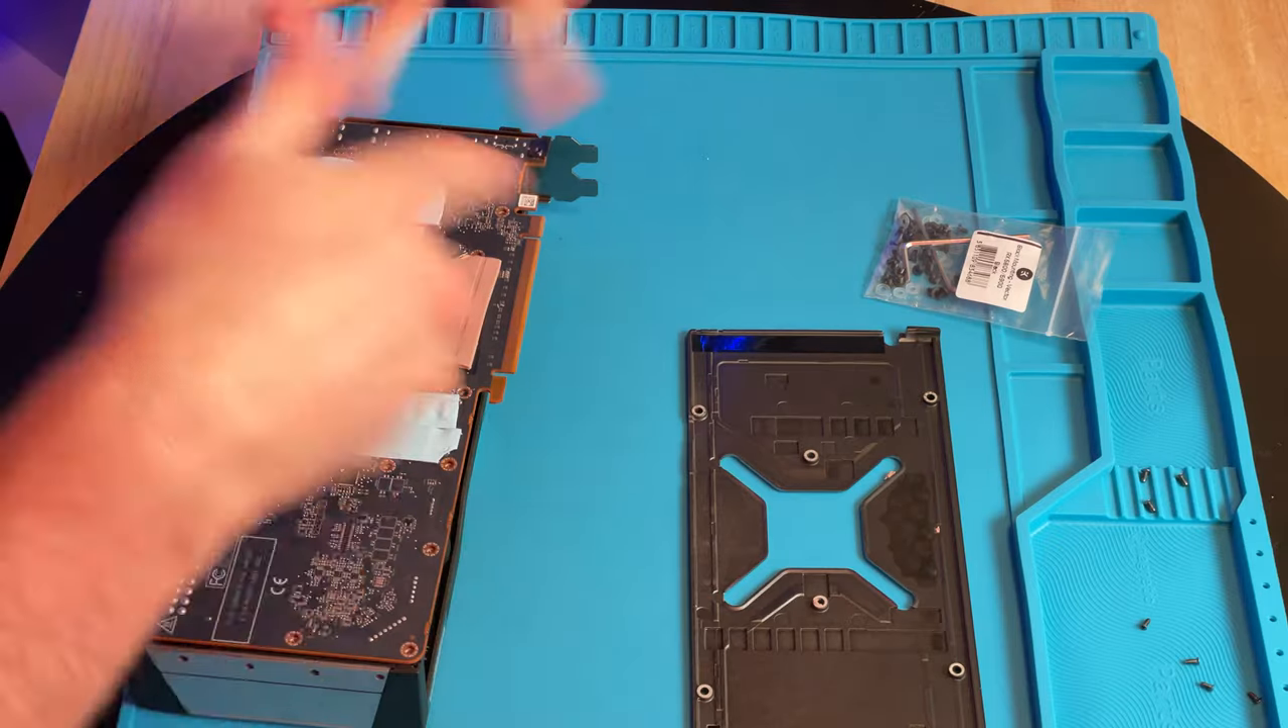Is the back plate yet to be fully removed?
No.